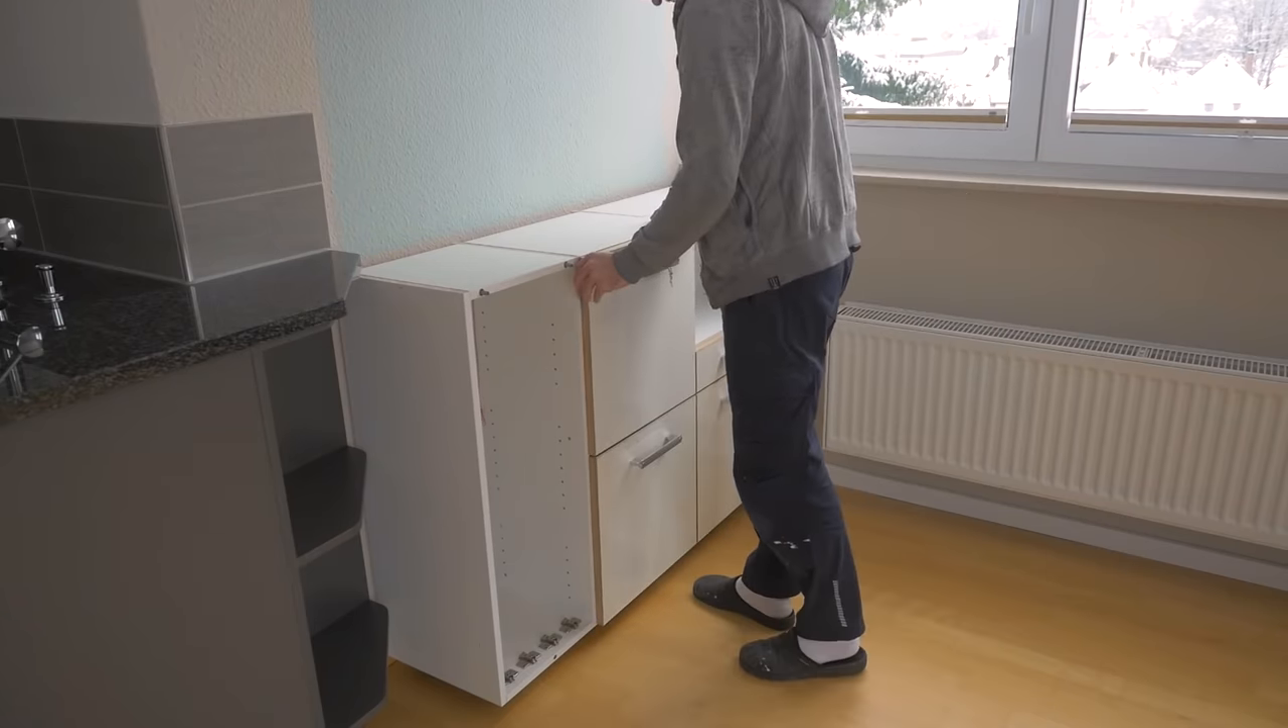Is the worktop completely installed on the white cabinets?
No.